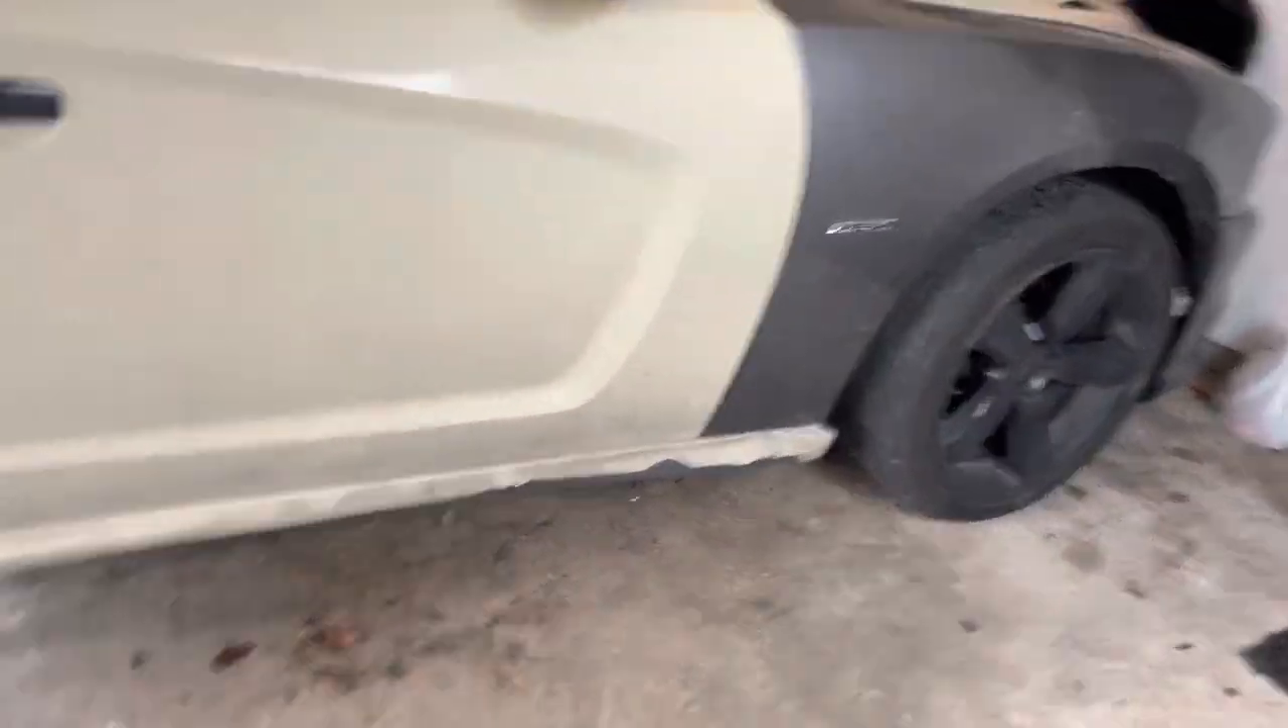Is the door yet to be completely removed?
Yes.